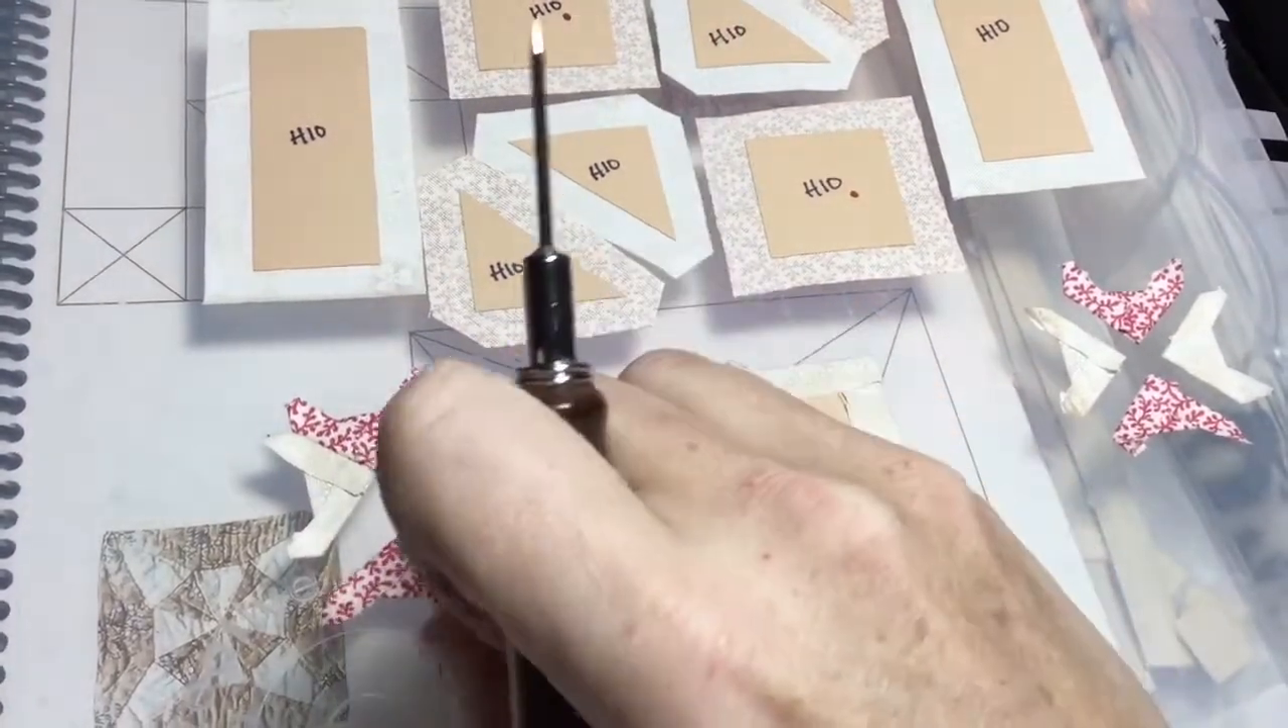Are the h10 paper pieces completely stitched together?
No.